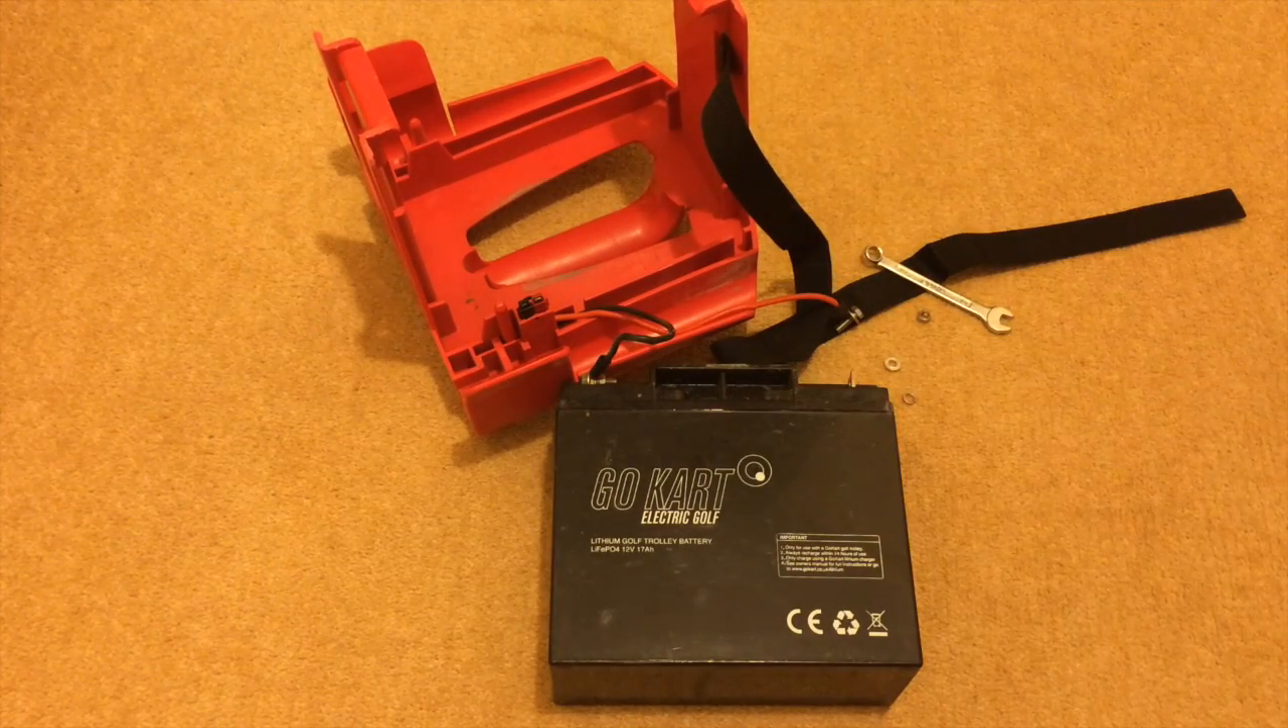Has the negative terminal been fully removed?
No.